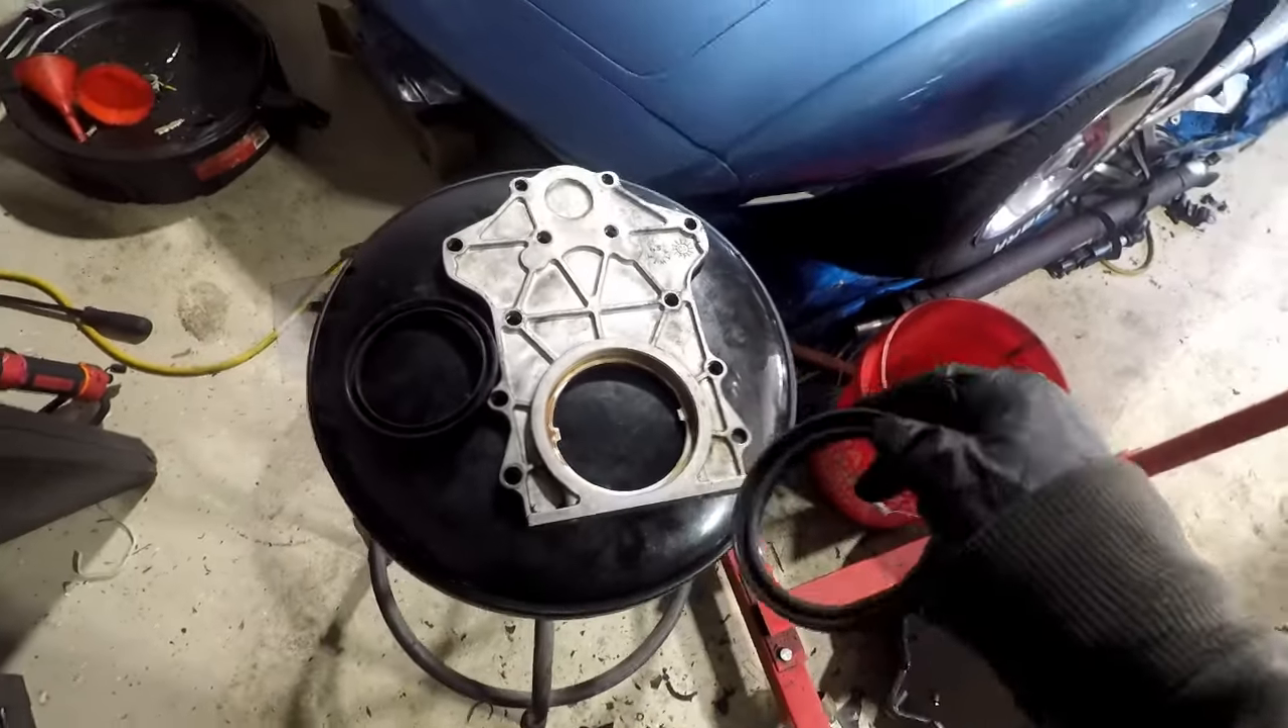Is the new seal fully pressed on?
No.